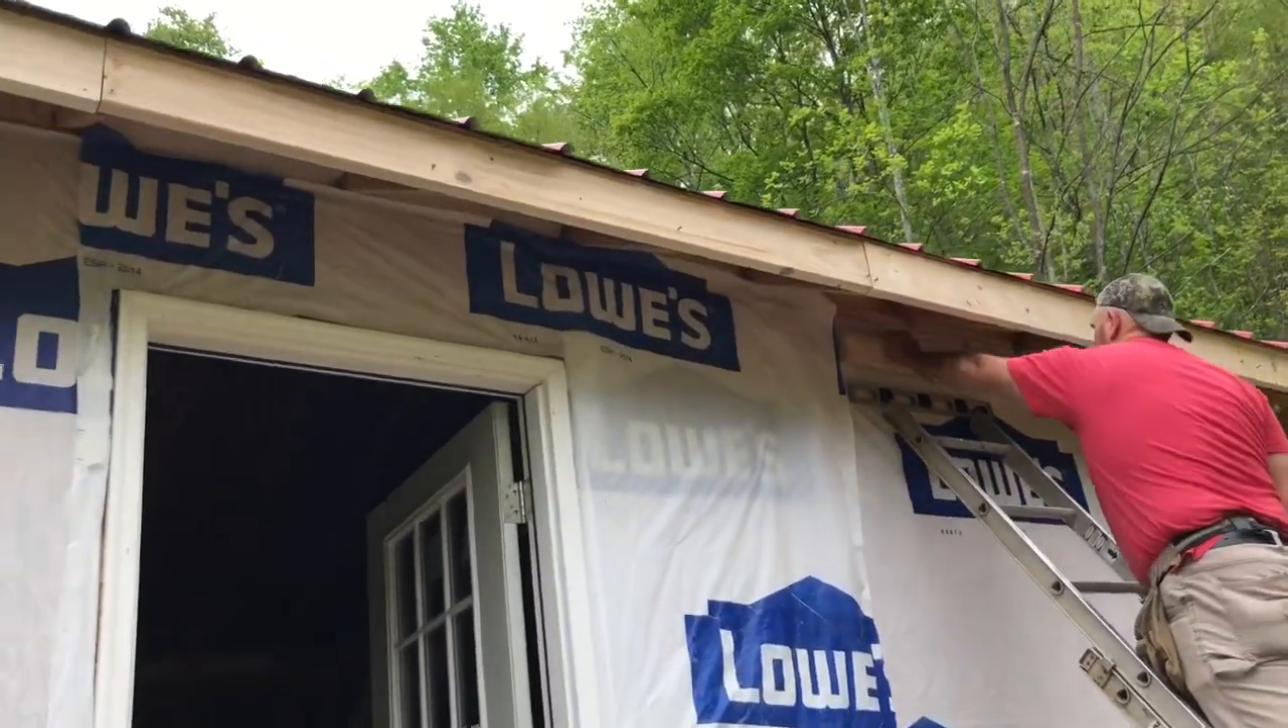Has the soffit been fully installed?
No.